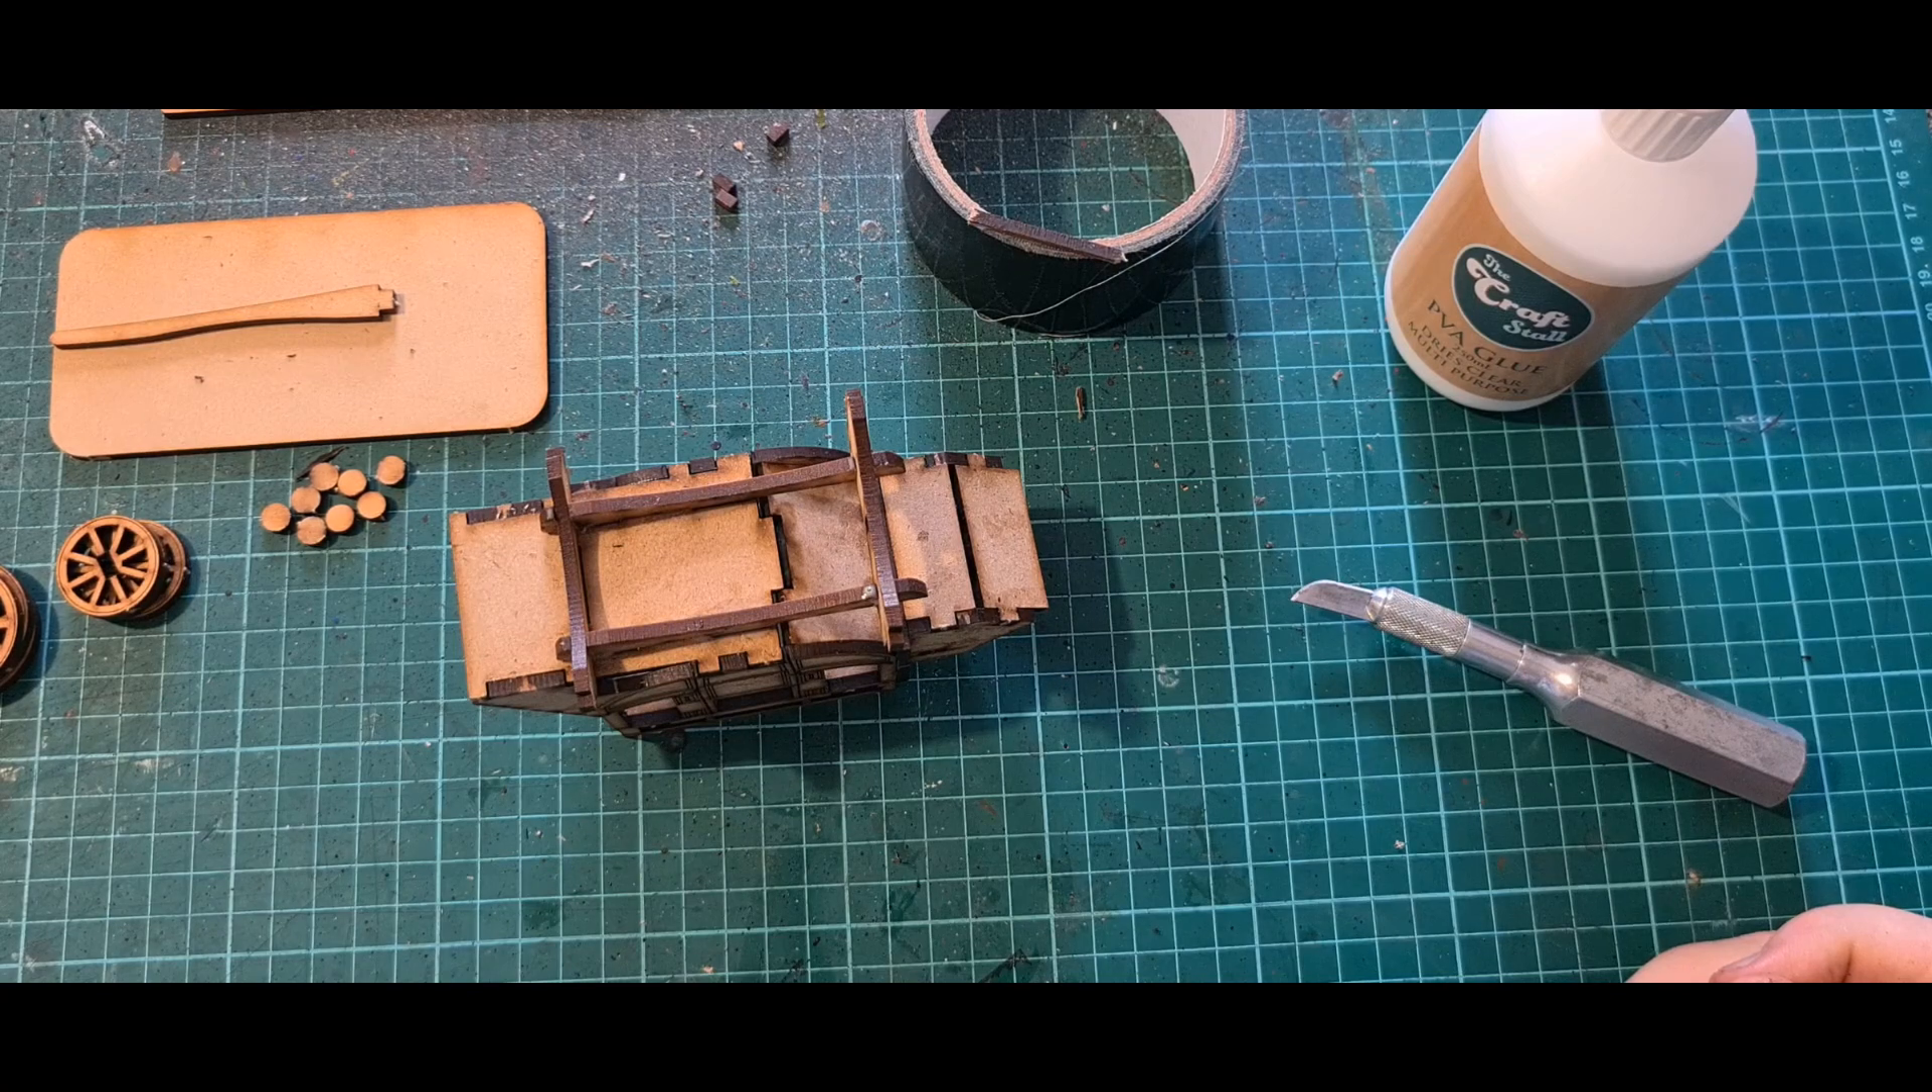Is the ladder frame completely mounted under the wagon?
Yes.